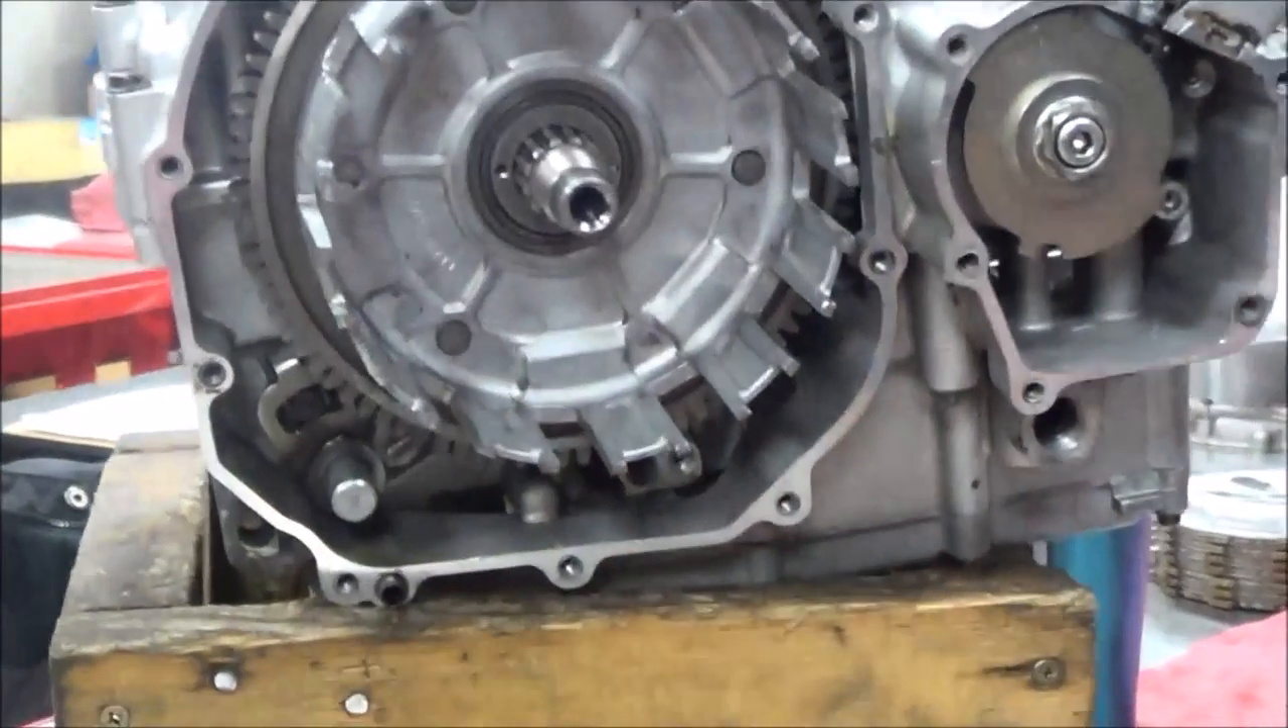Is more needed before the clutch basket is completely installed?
No.